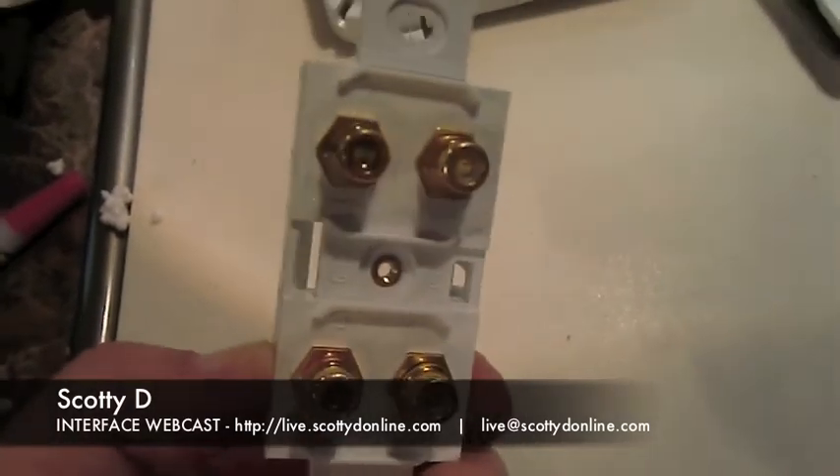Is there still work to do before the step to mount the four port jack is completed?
Yes.